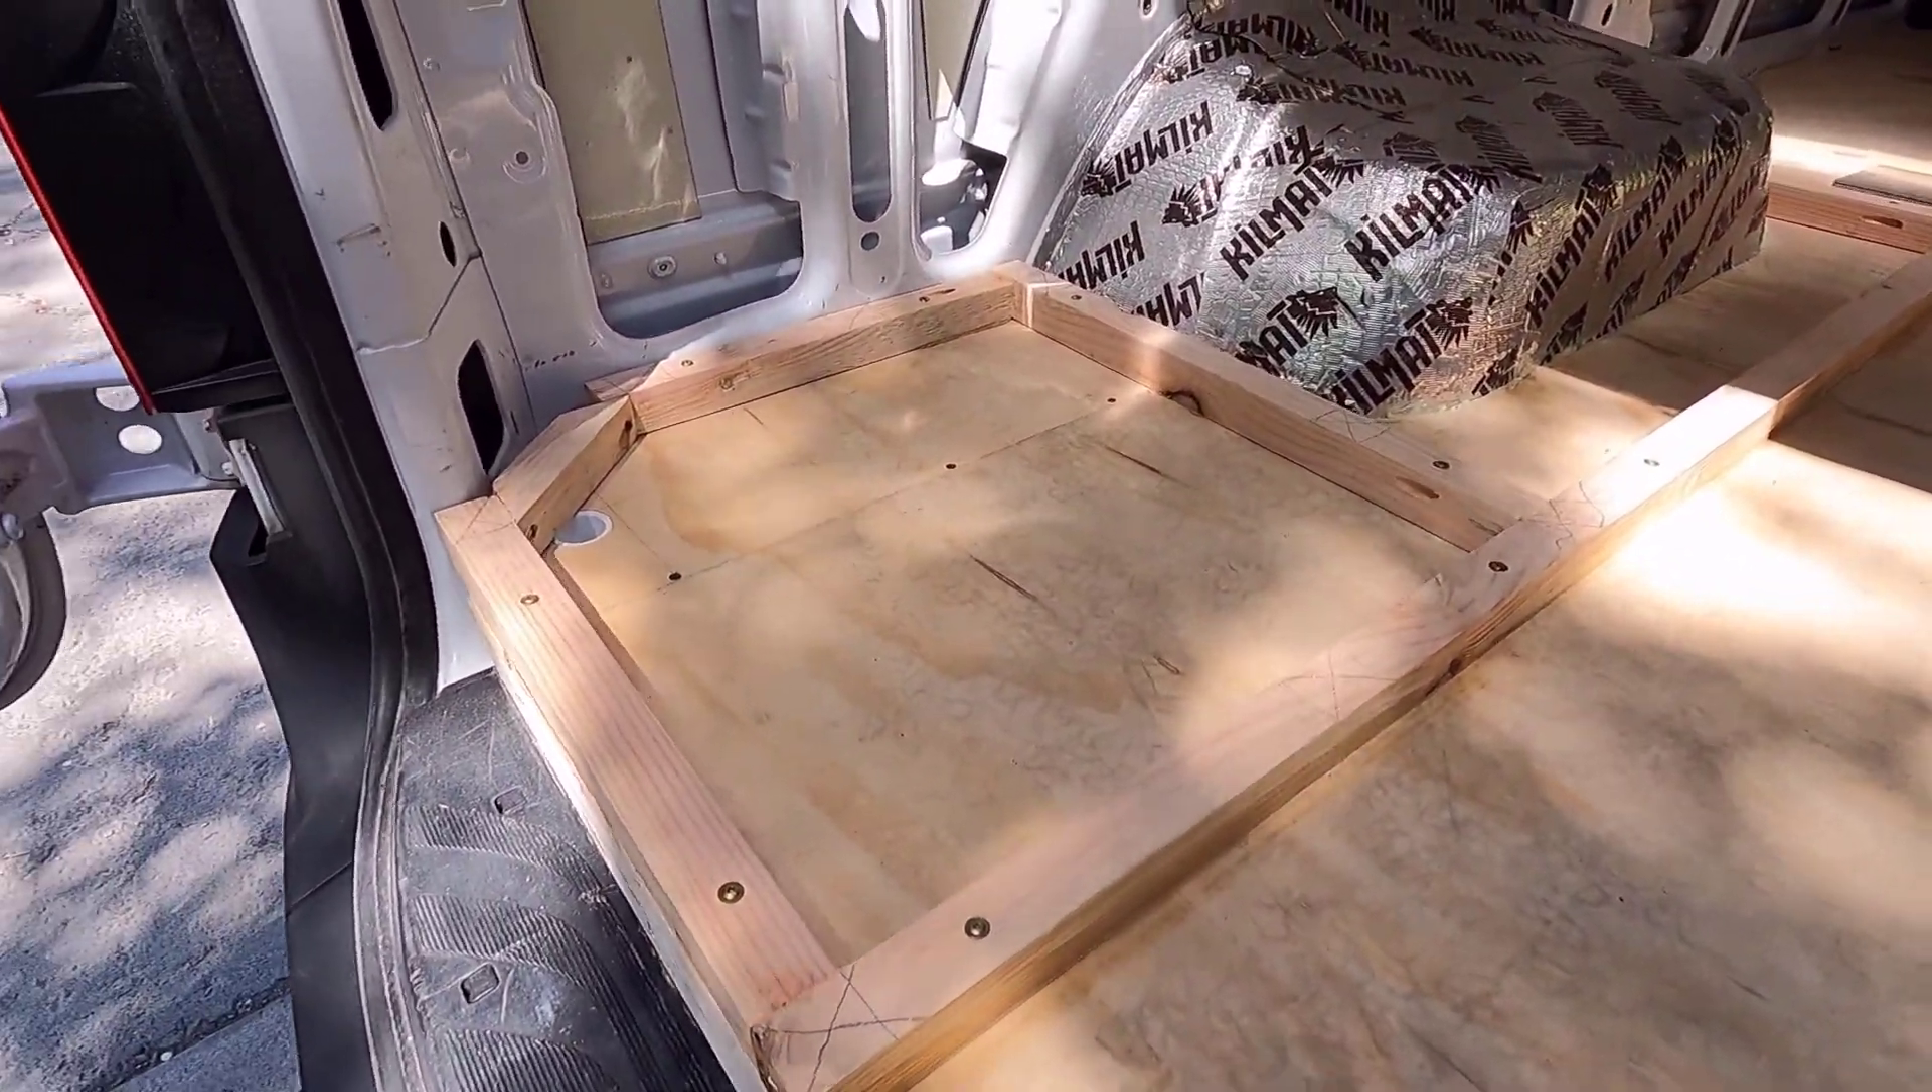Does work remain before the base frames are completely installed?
No.